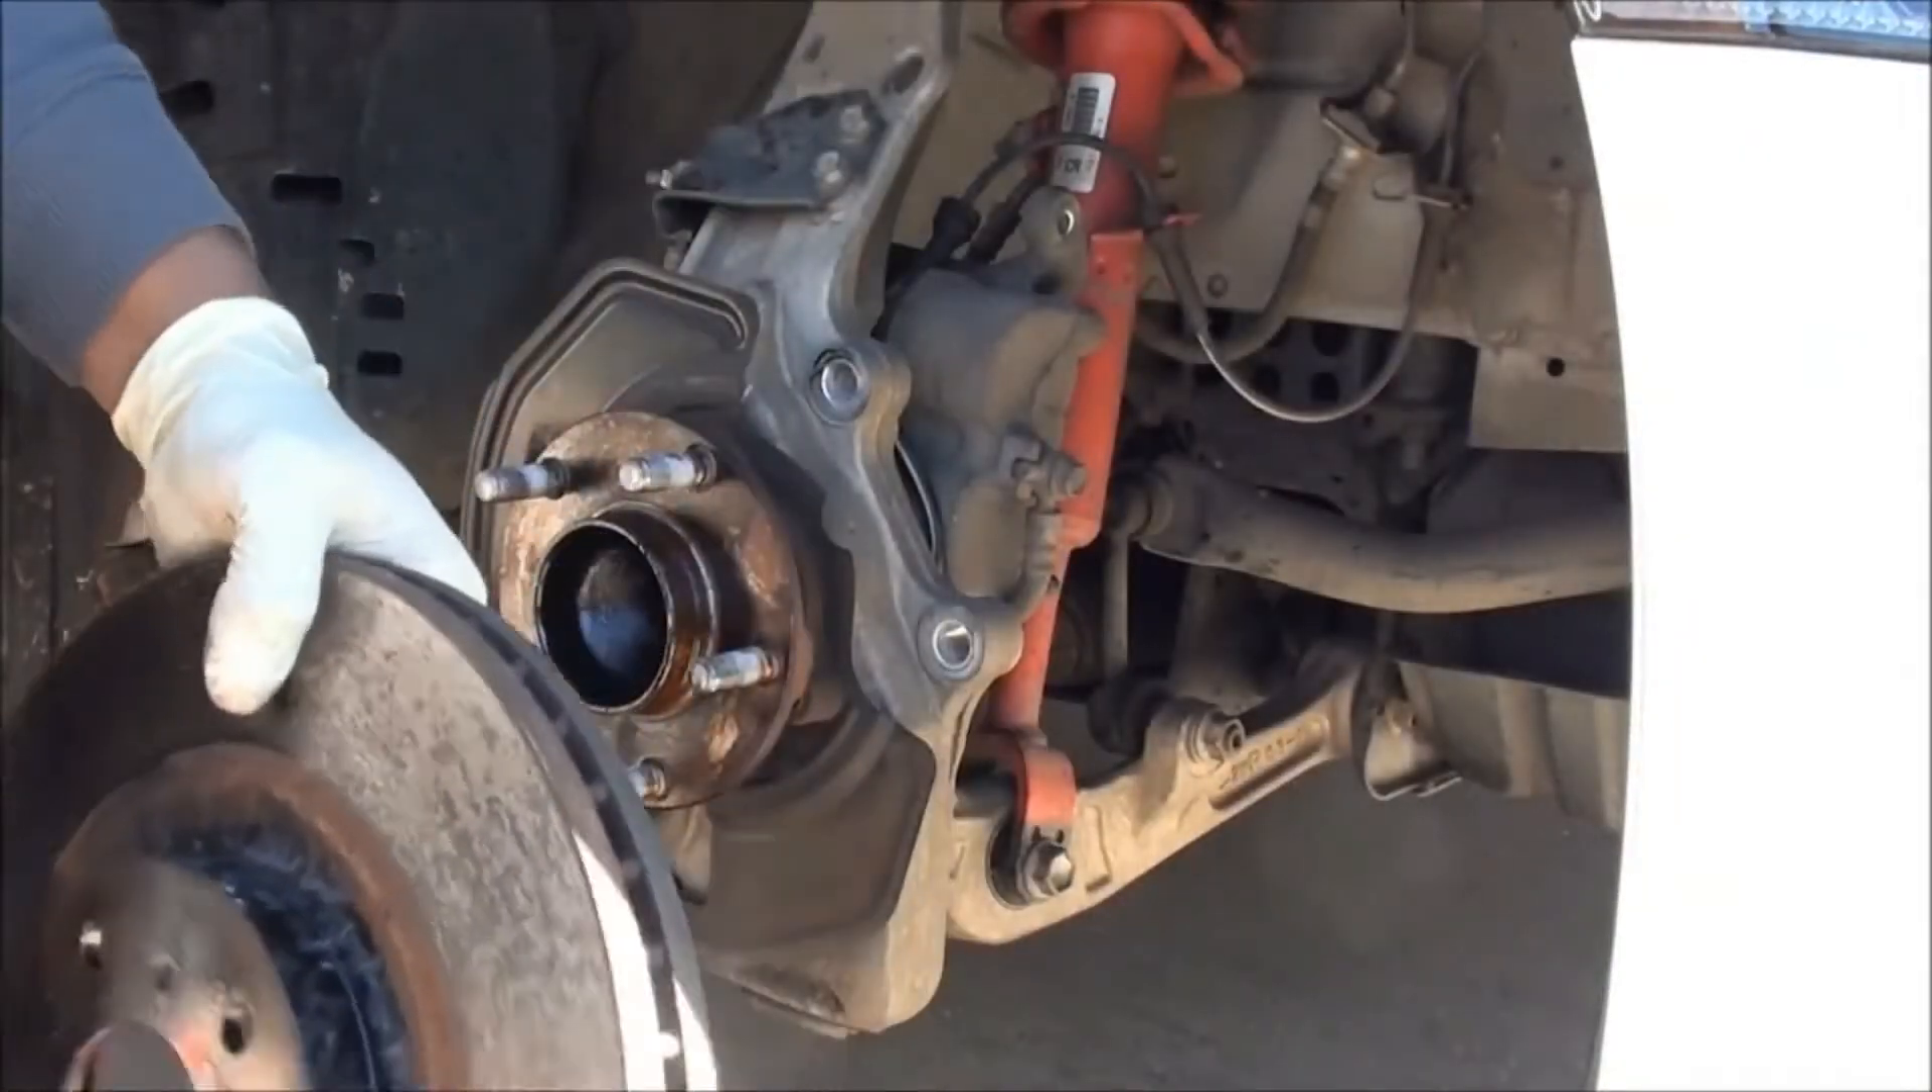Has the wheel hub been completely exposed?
Yes.